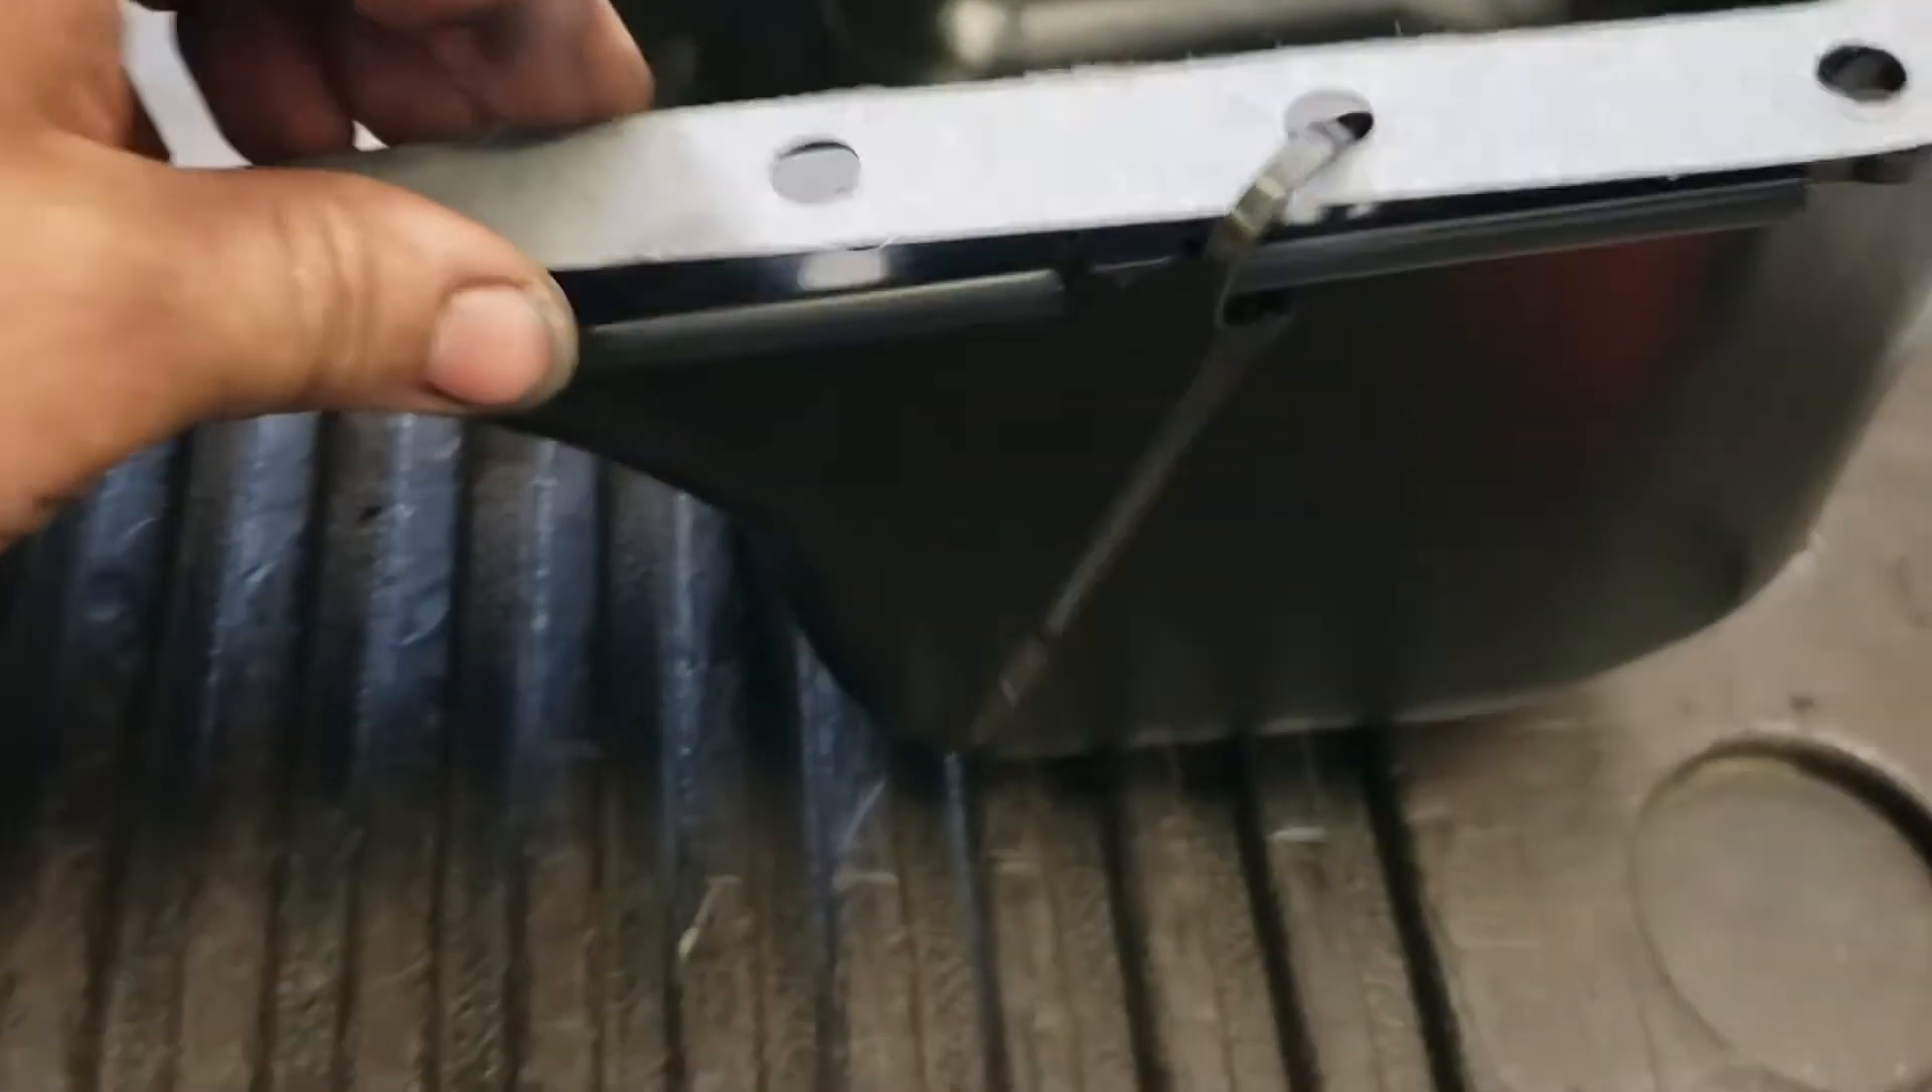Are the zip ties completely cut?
No.